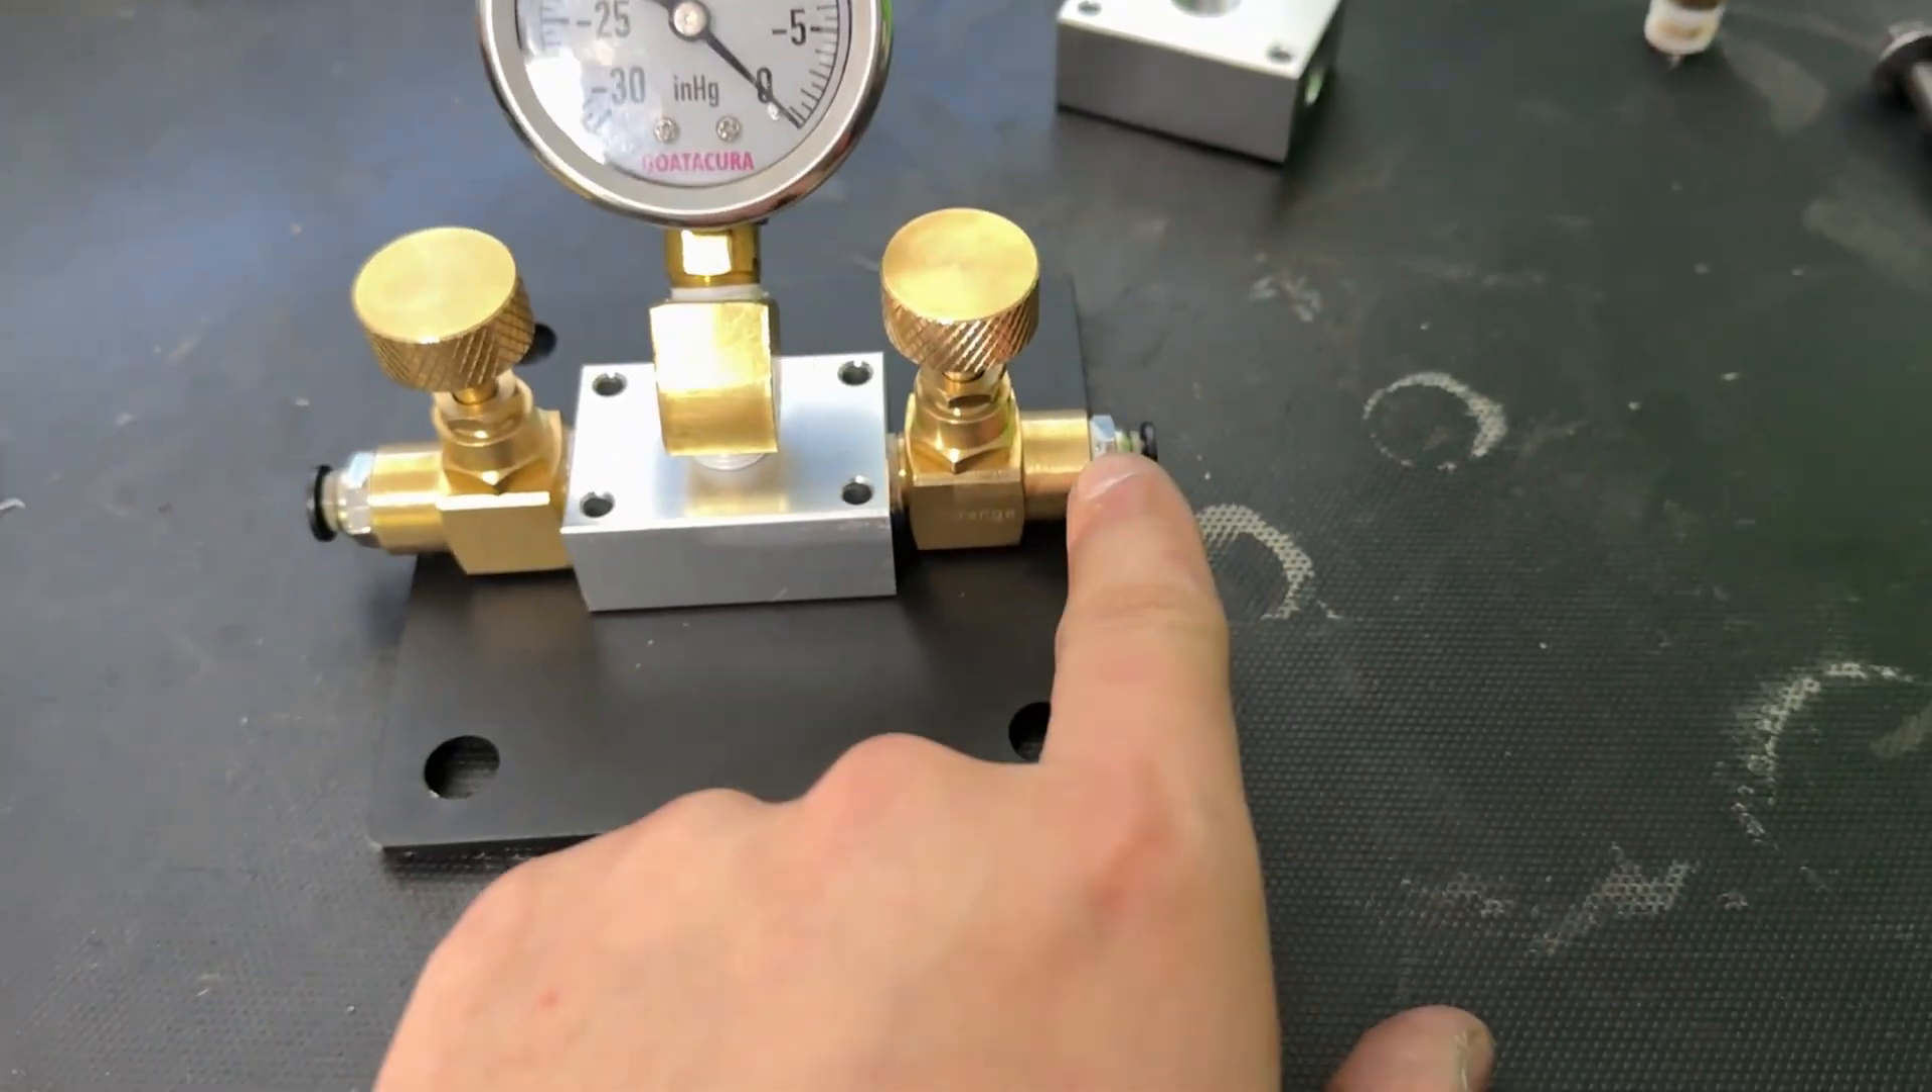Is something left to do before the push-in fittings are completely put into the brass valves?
No.